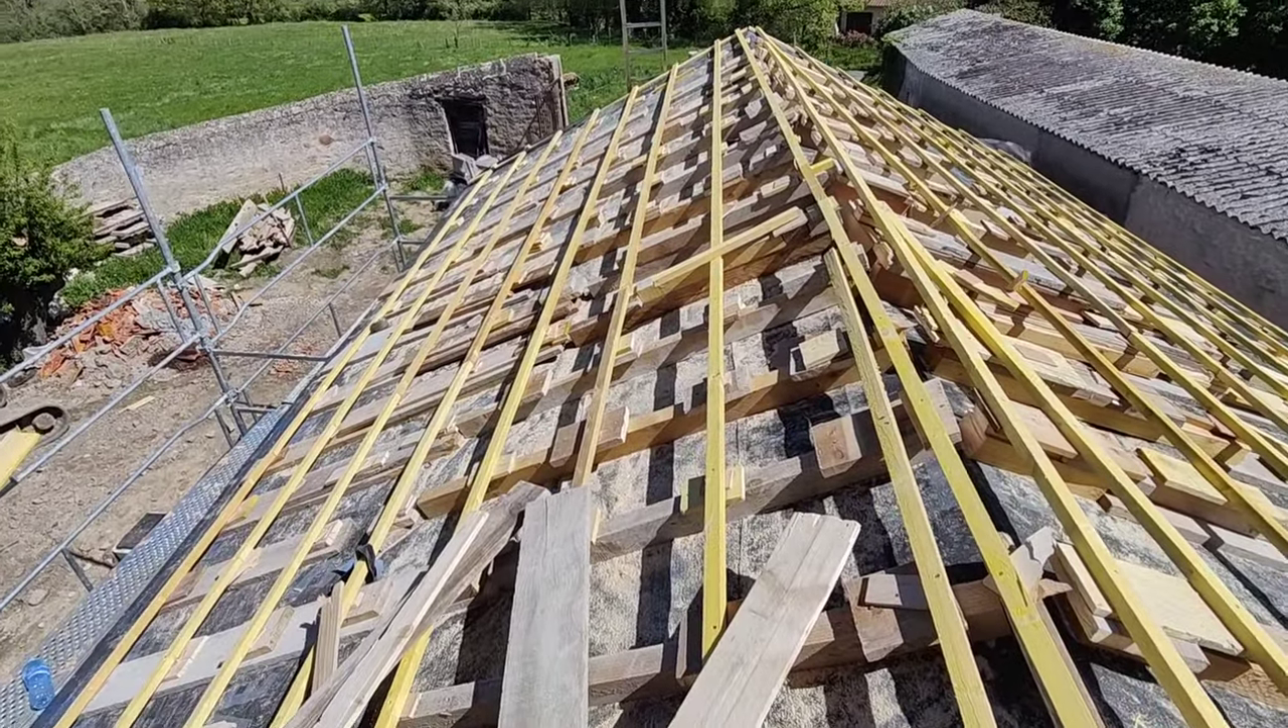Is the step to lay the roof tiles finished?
No.